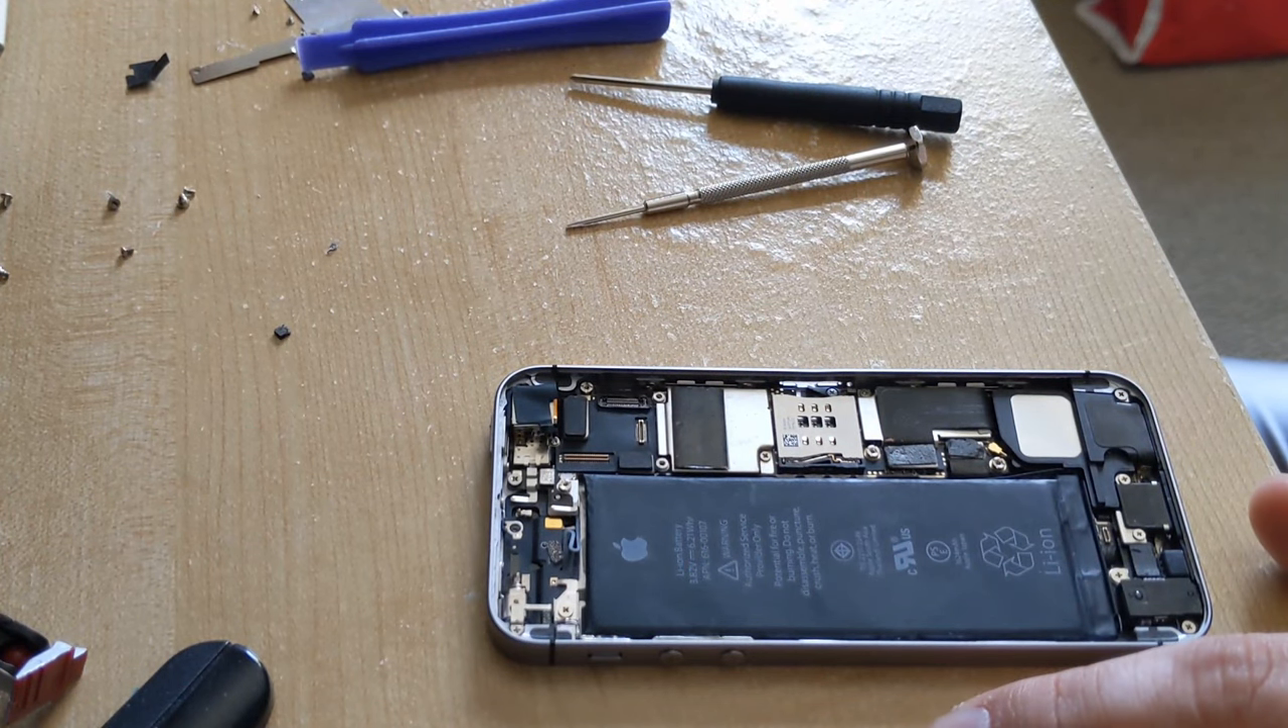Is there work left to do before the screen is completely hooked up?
Yes.